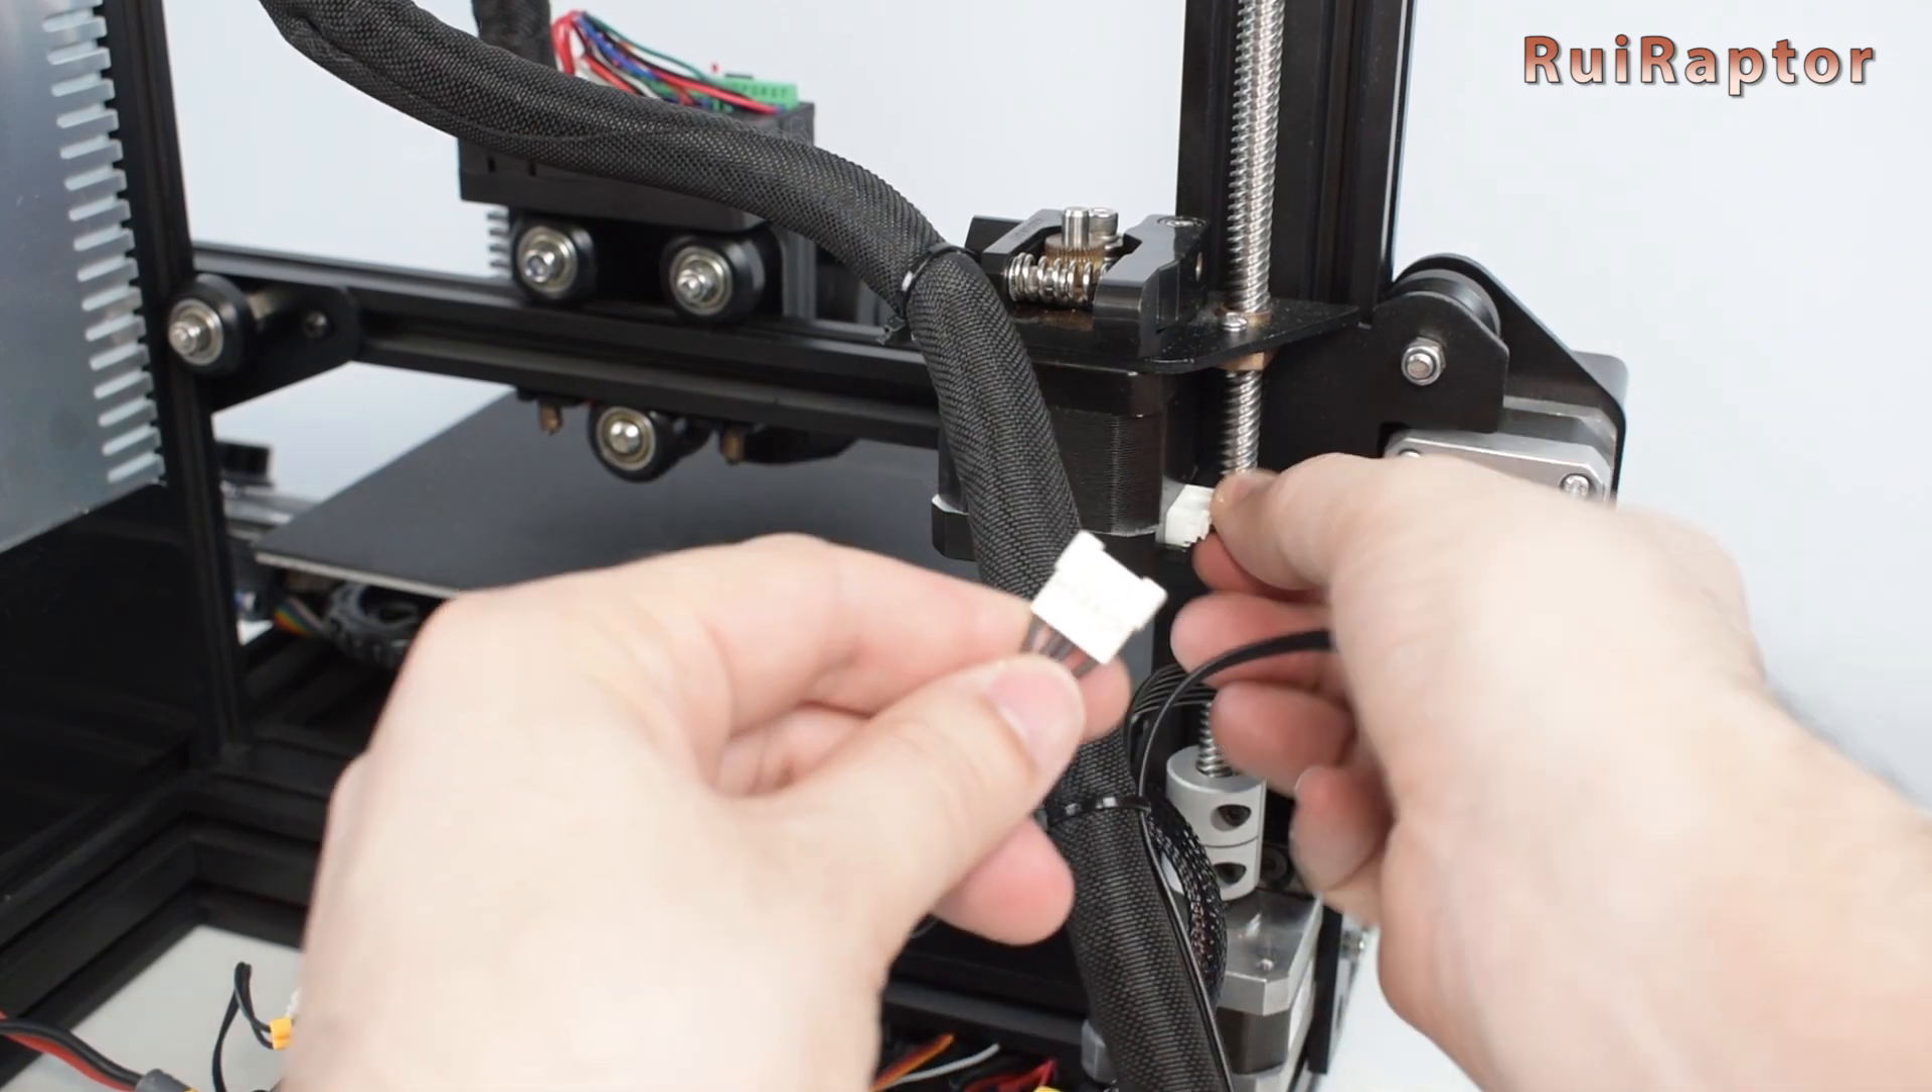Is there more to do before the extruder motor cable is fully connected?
Yes.